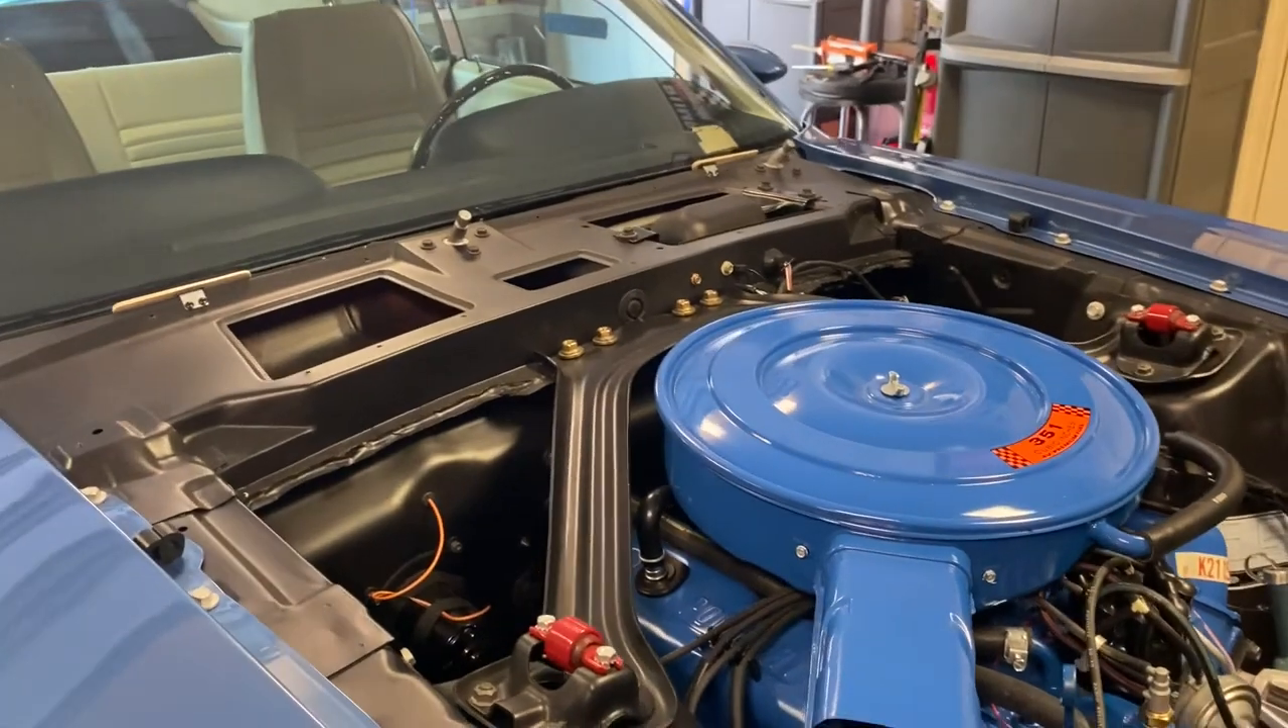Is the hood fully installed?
No.